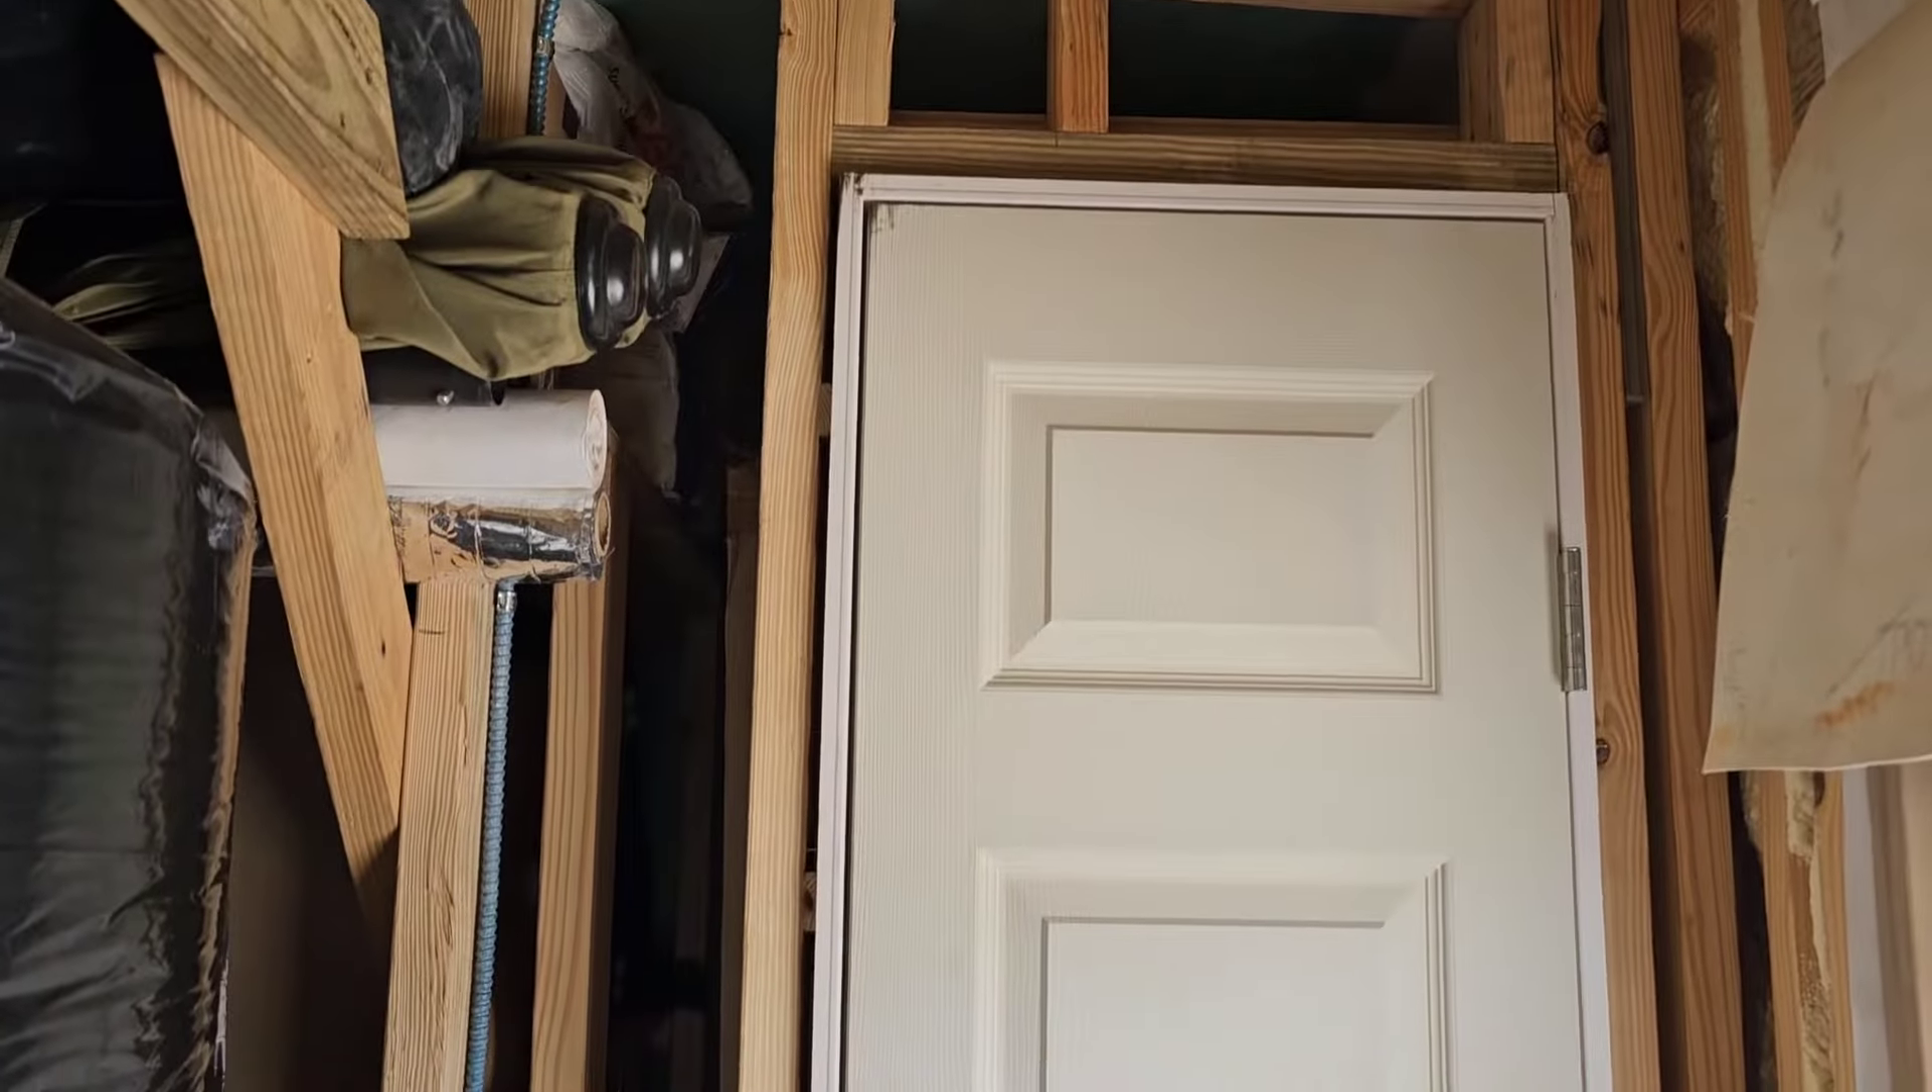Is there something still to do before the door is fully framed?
No.